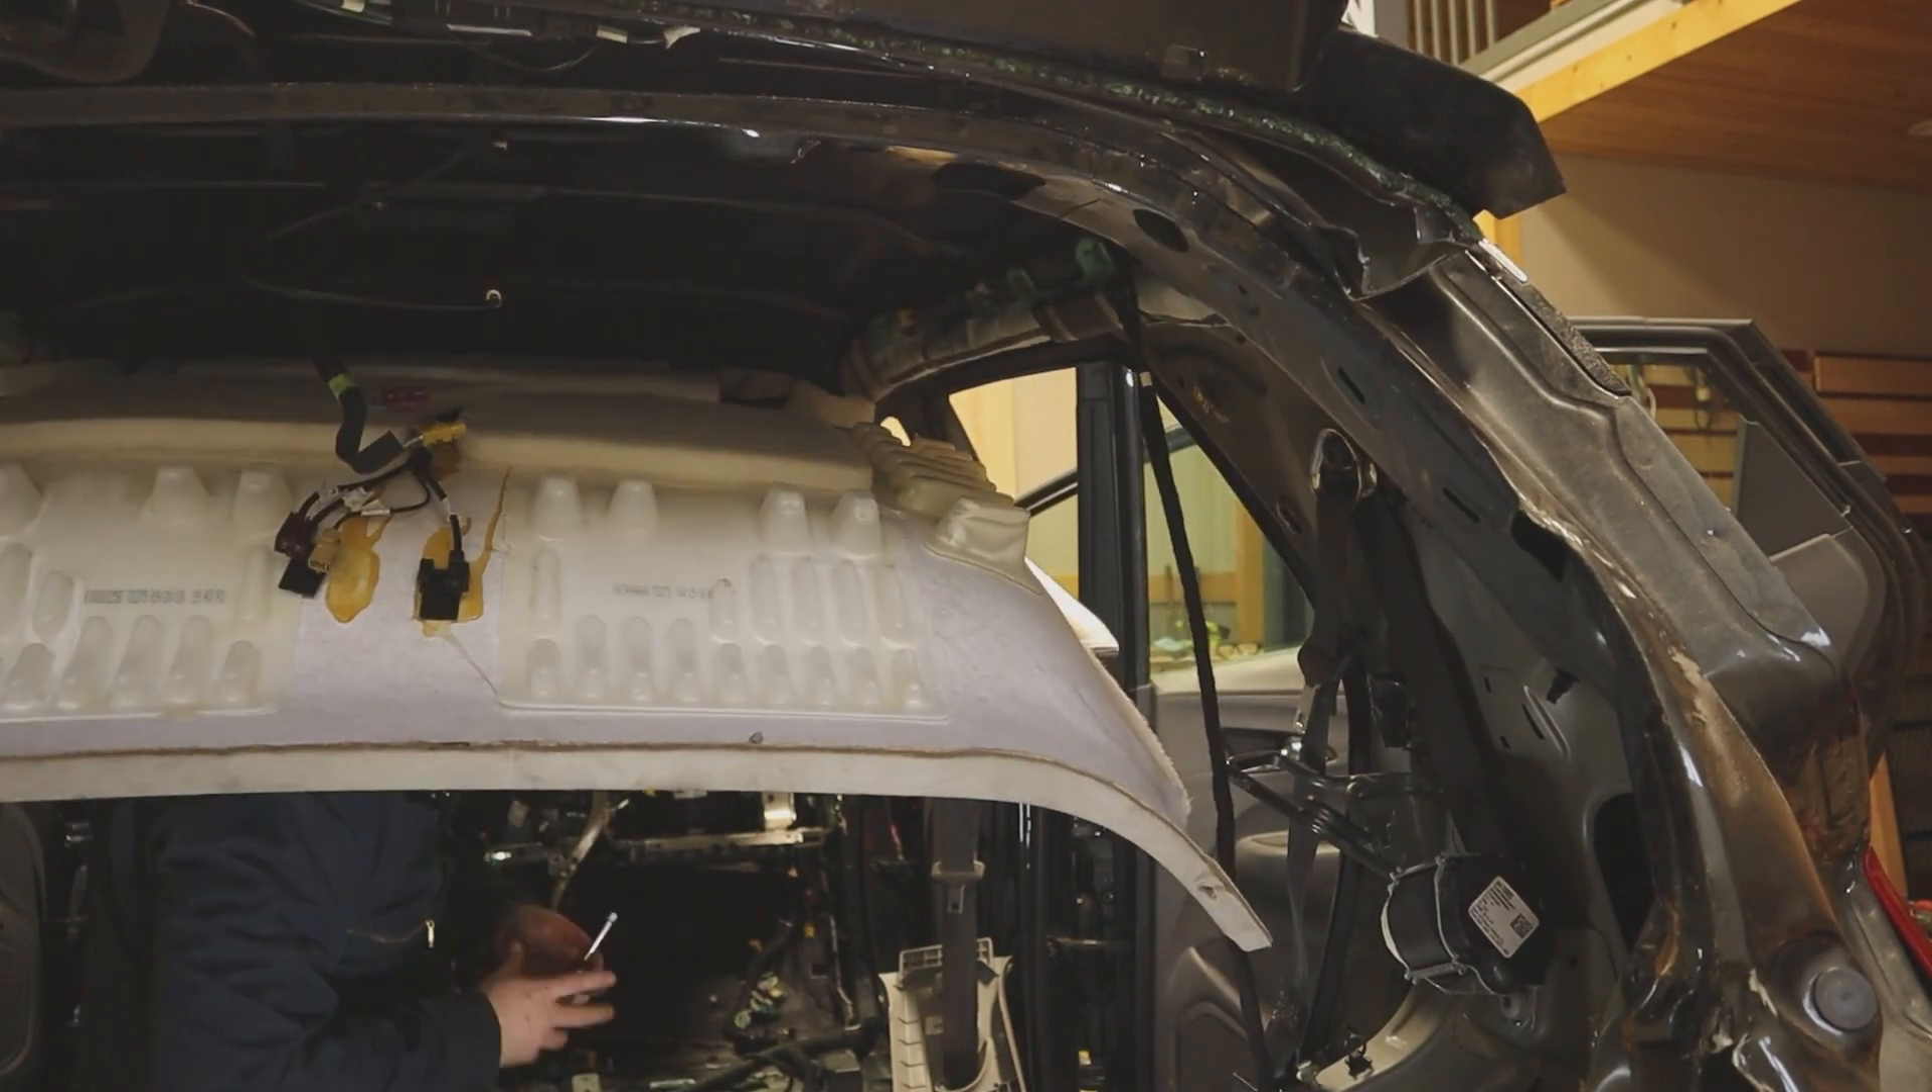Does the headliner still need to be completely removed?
Yes.